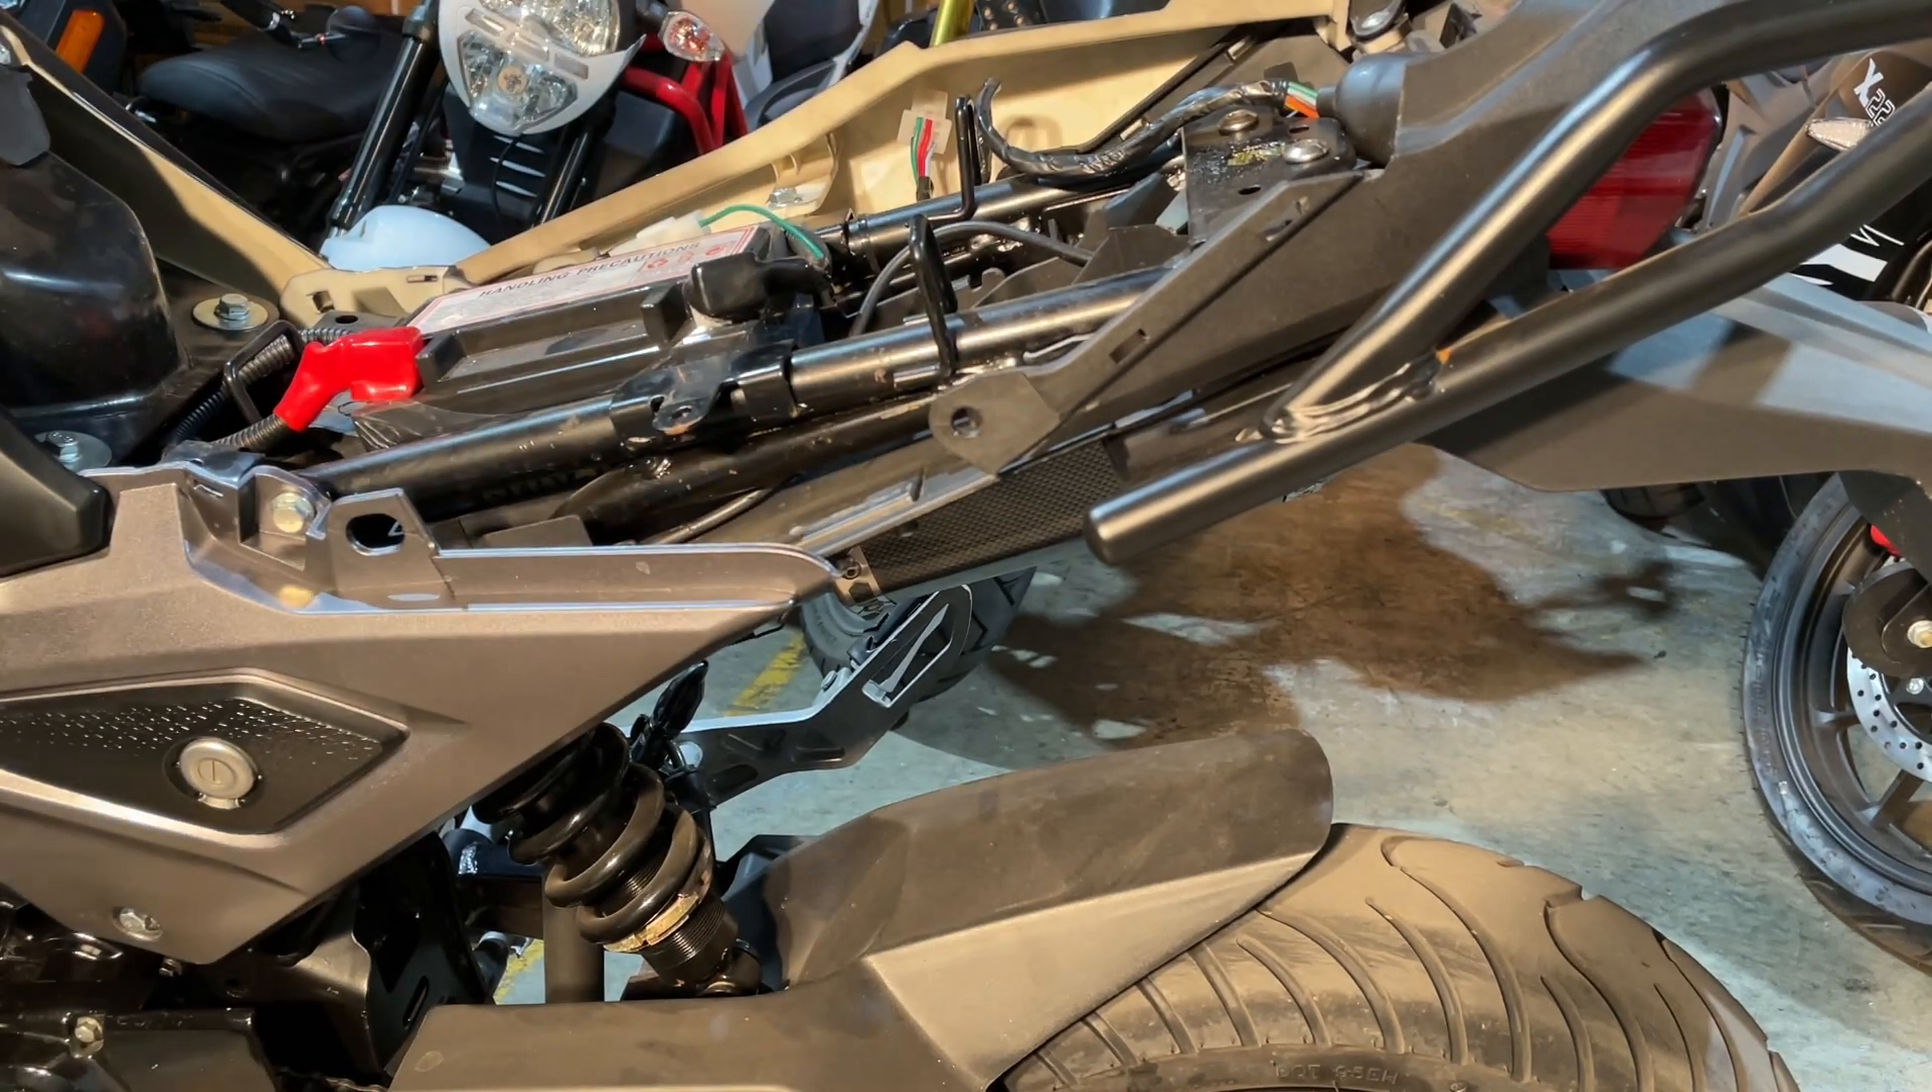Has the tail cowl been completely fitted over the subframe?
No.